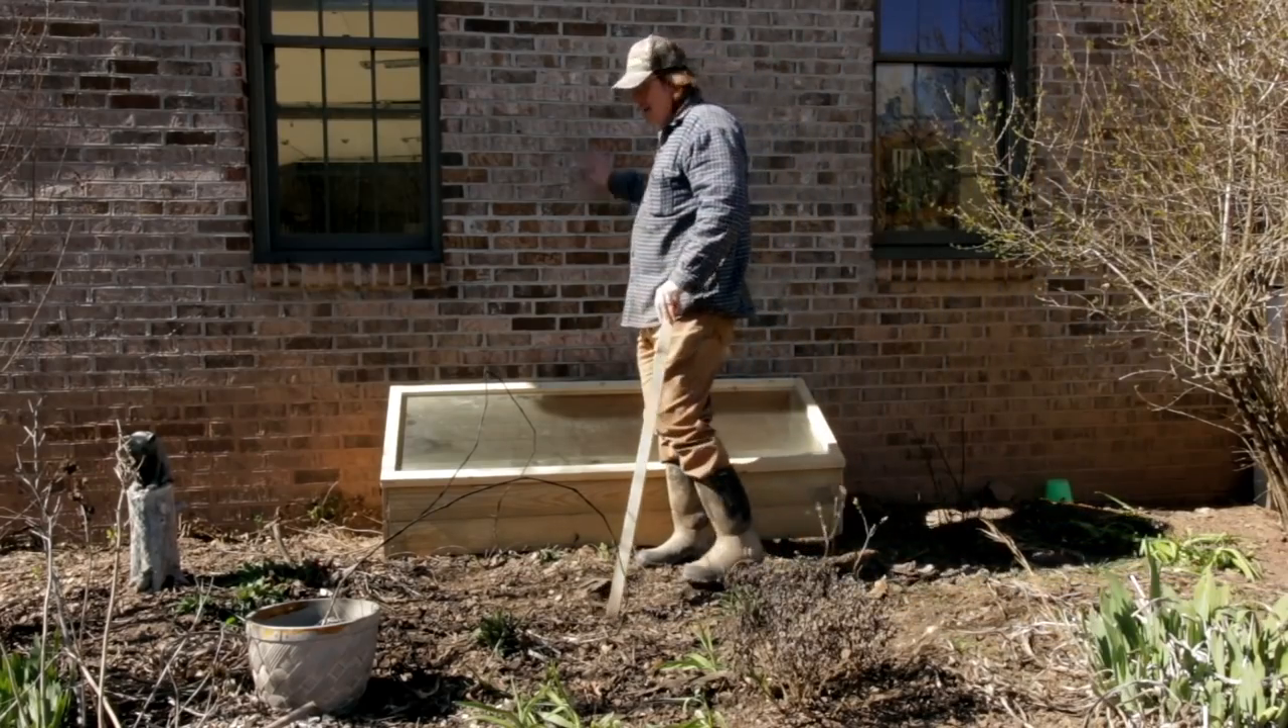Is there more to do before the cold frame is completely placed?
No.